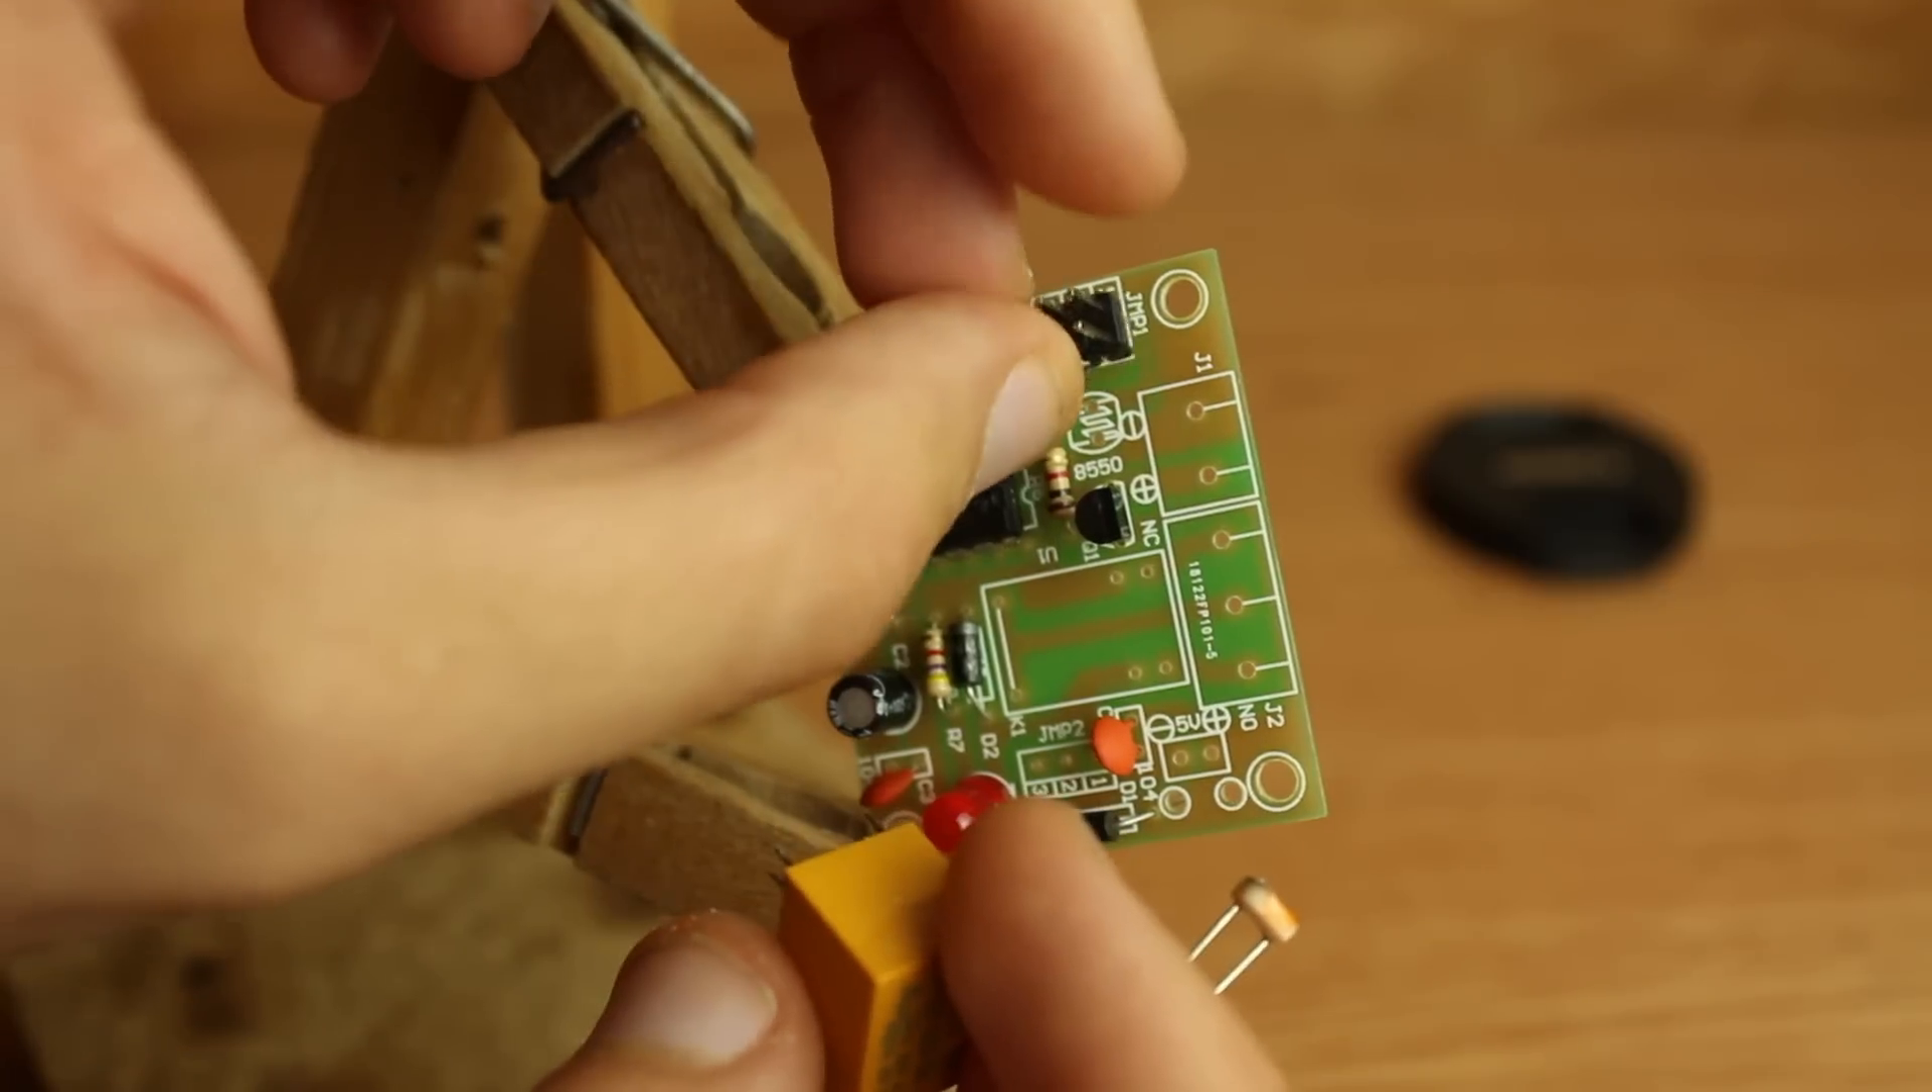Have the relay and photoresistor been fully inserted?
No.